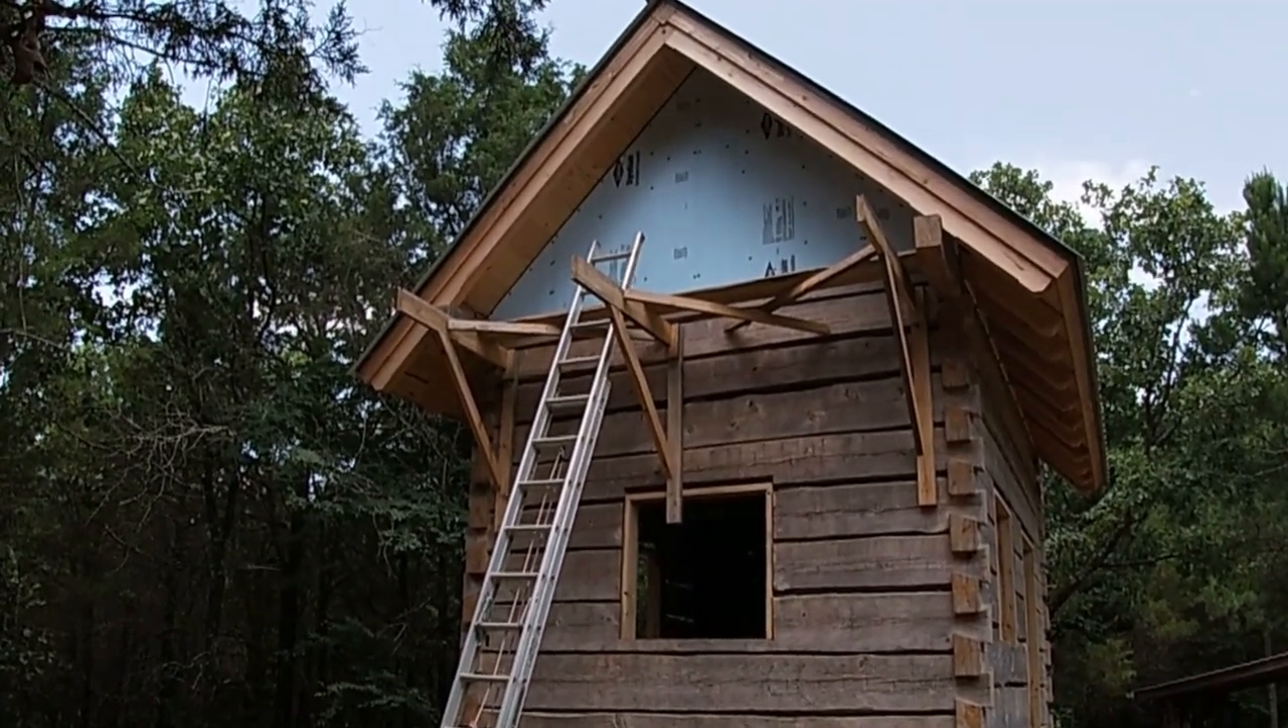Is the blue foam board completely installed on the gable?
Yes.